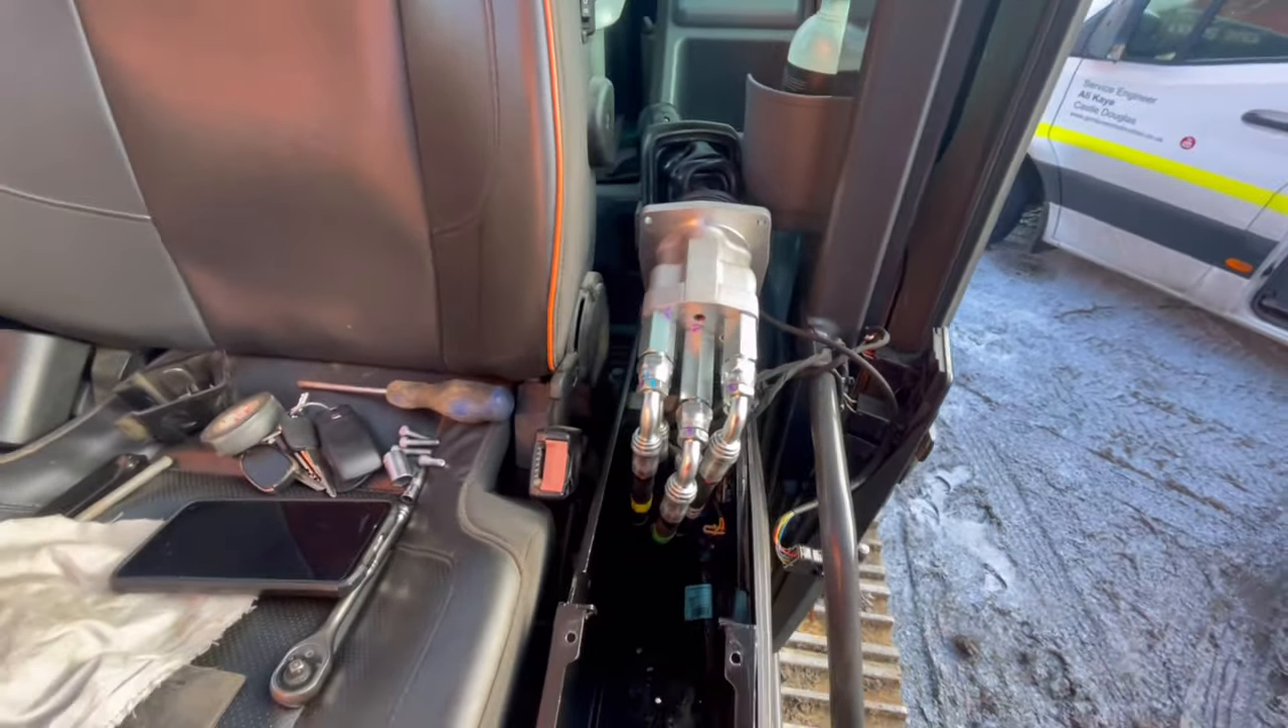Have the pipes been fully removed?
No.